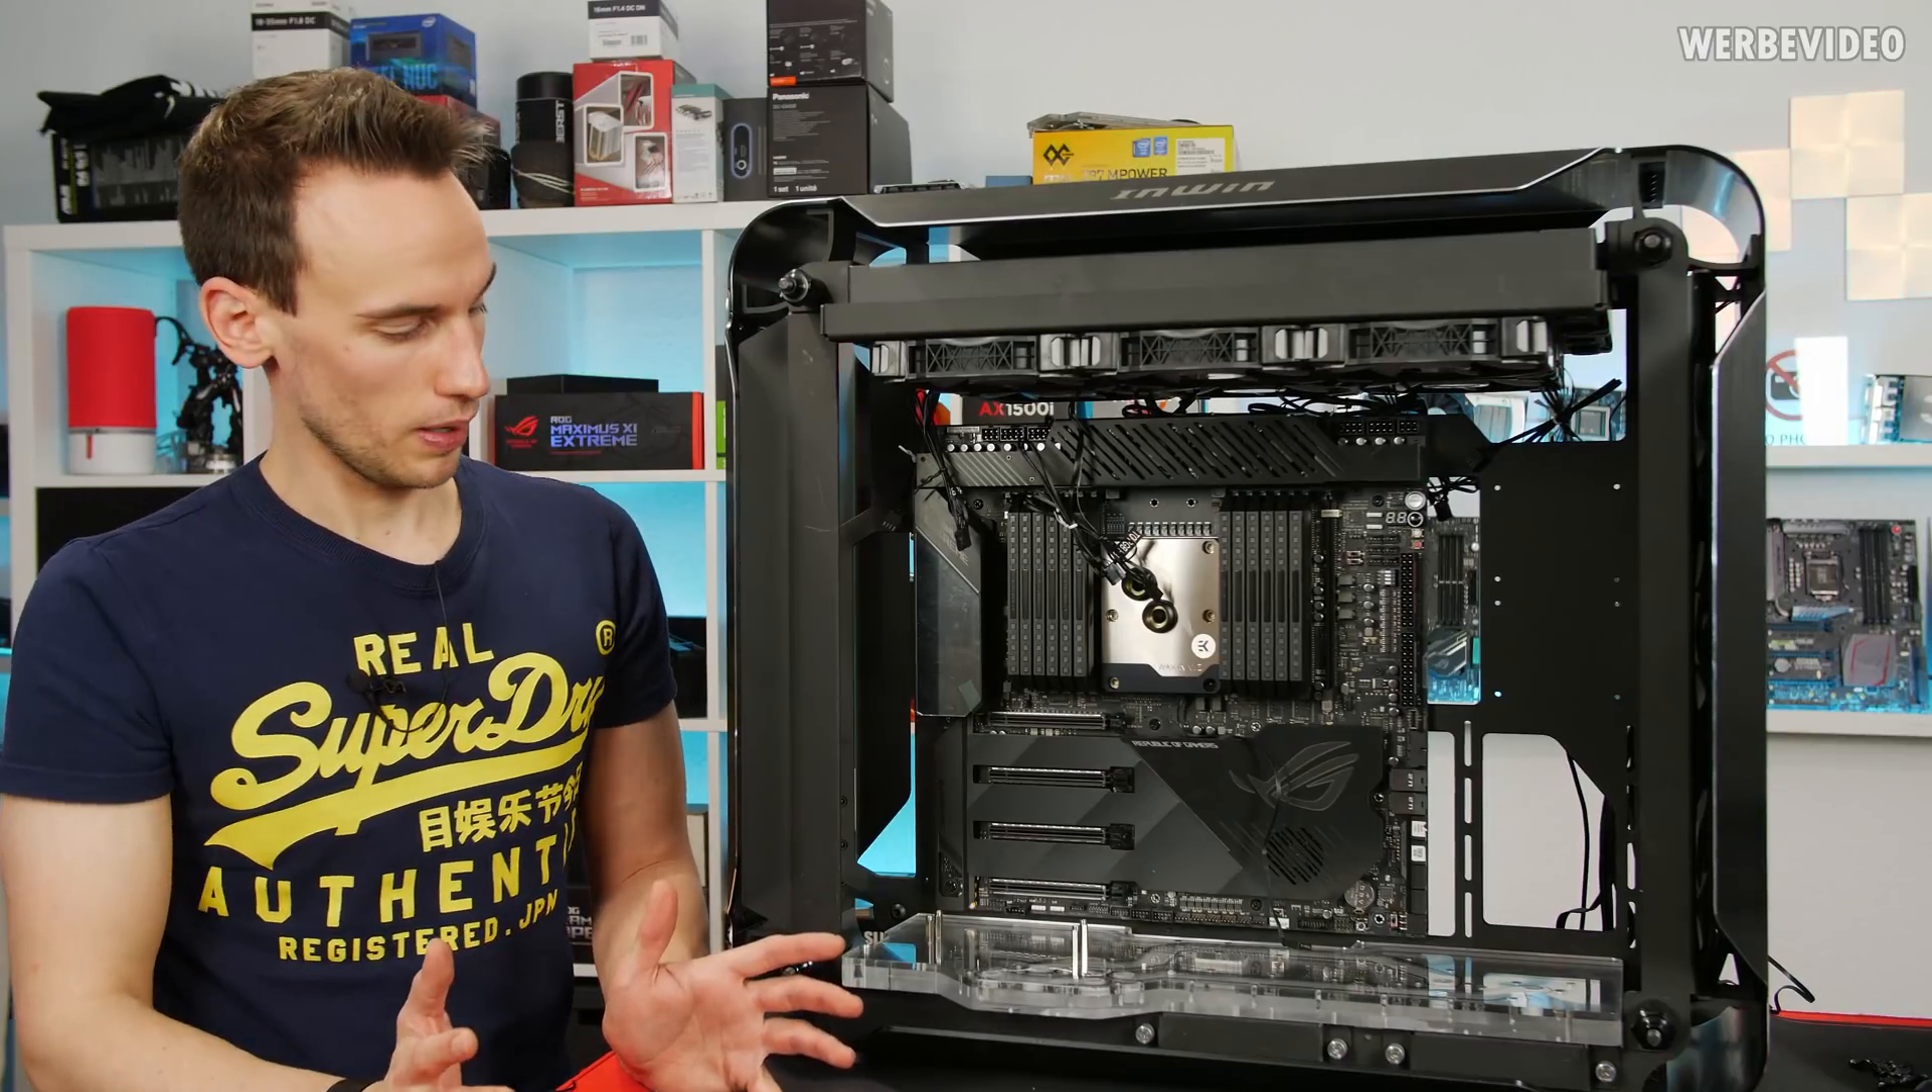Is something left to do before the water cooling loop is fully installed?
Yes.